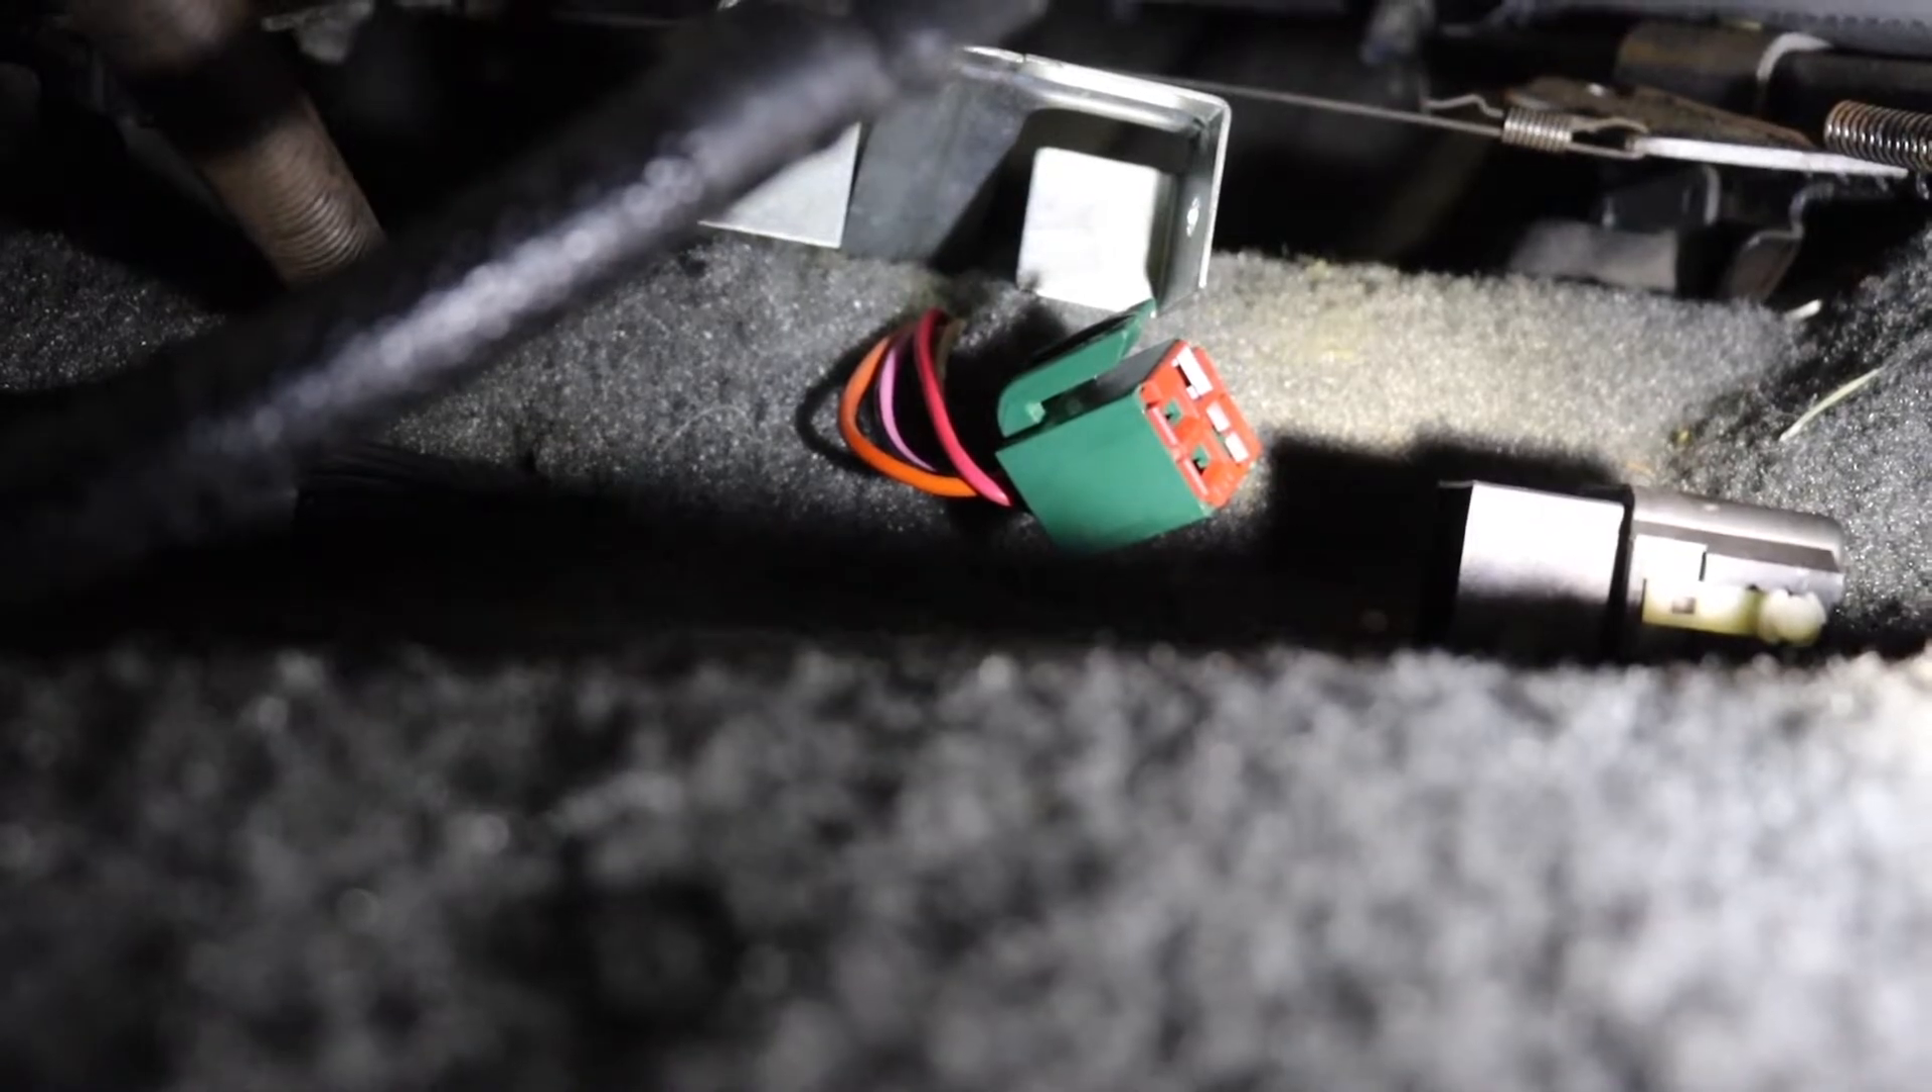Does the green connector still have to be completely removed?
No.